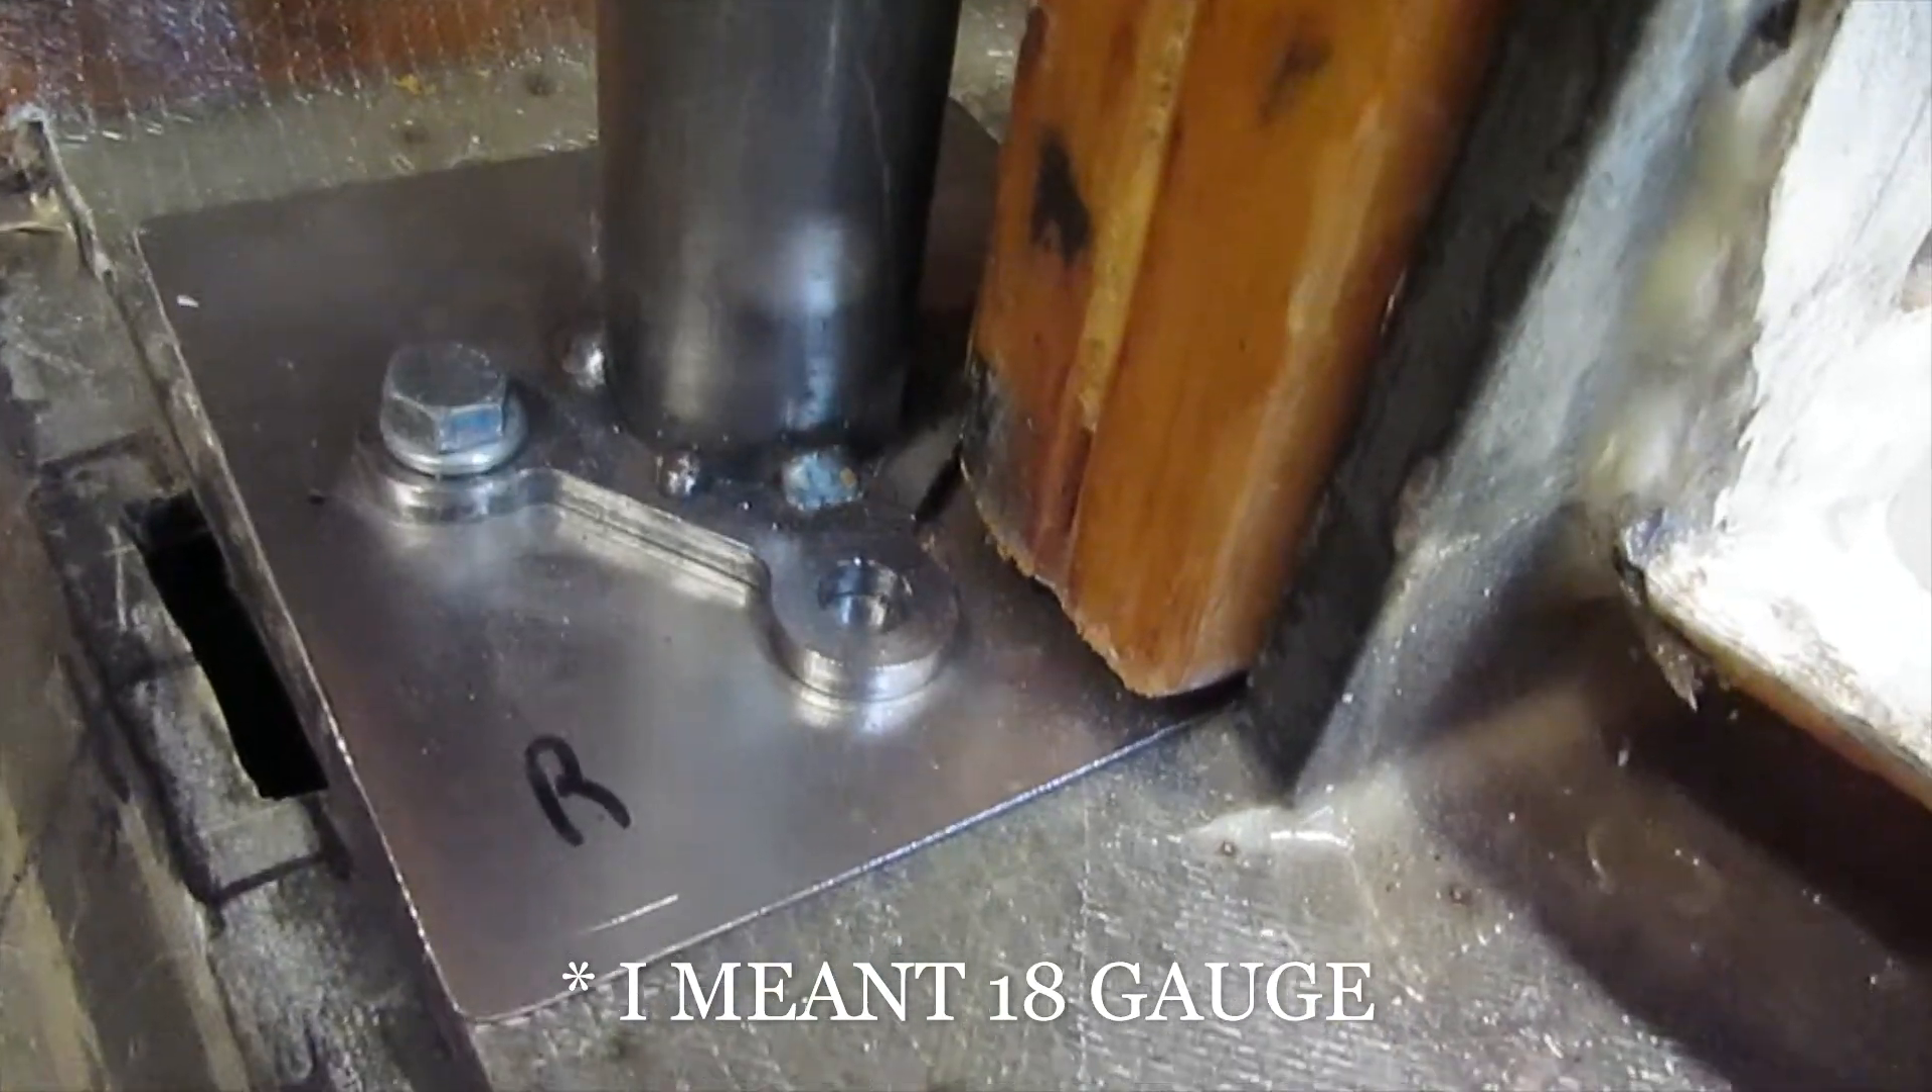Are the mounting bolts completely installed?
No.